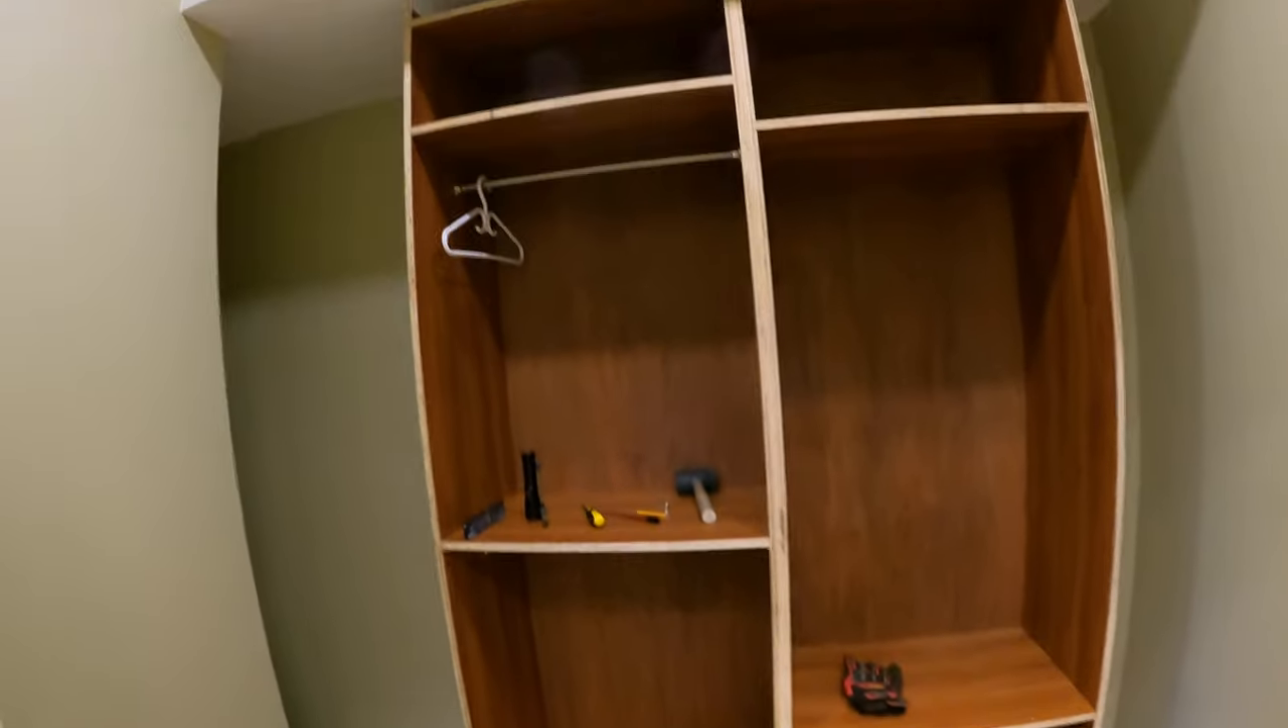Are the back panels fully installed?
Yes.